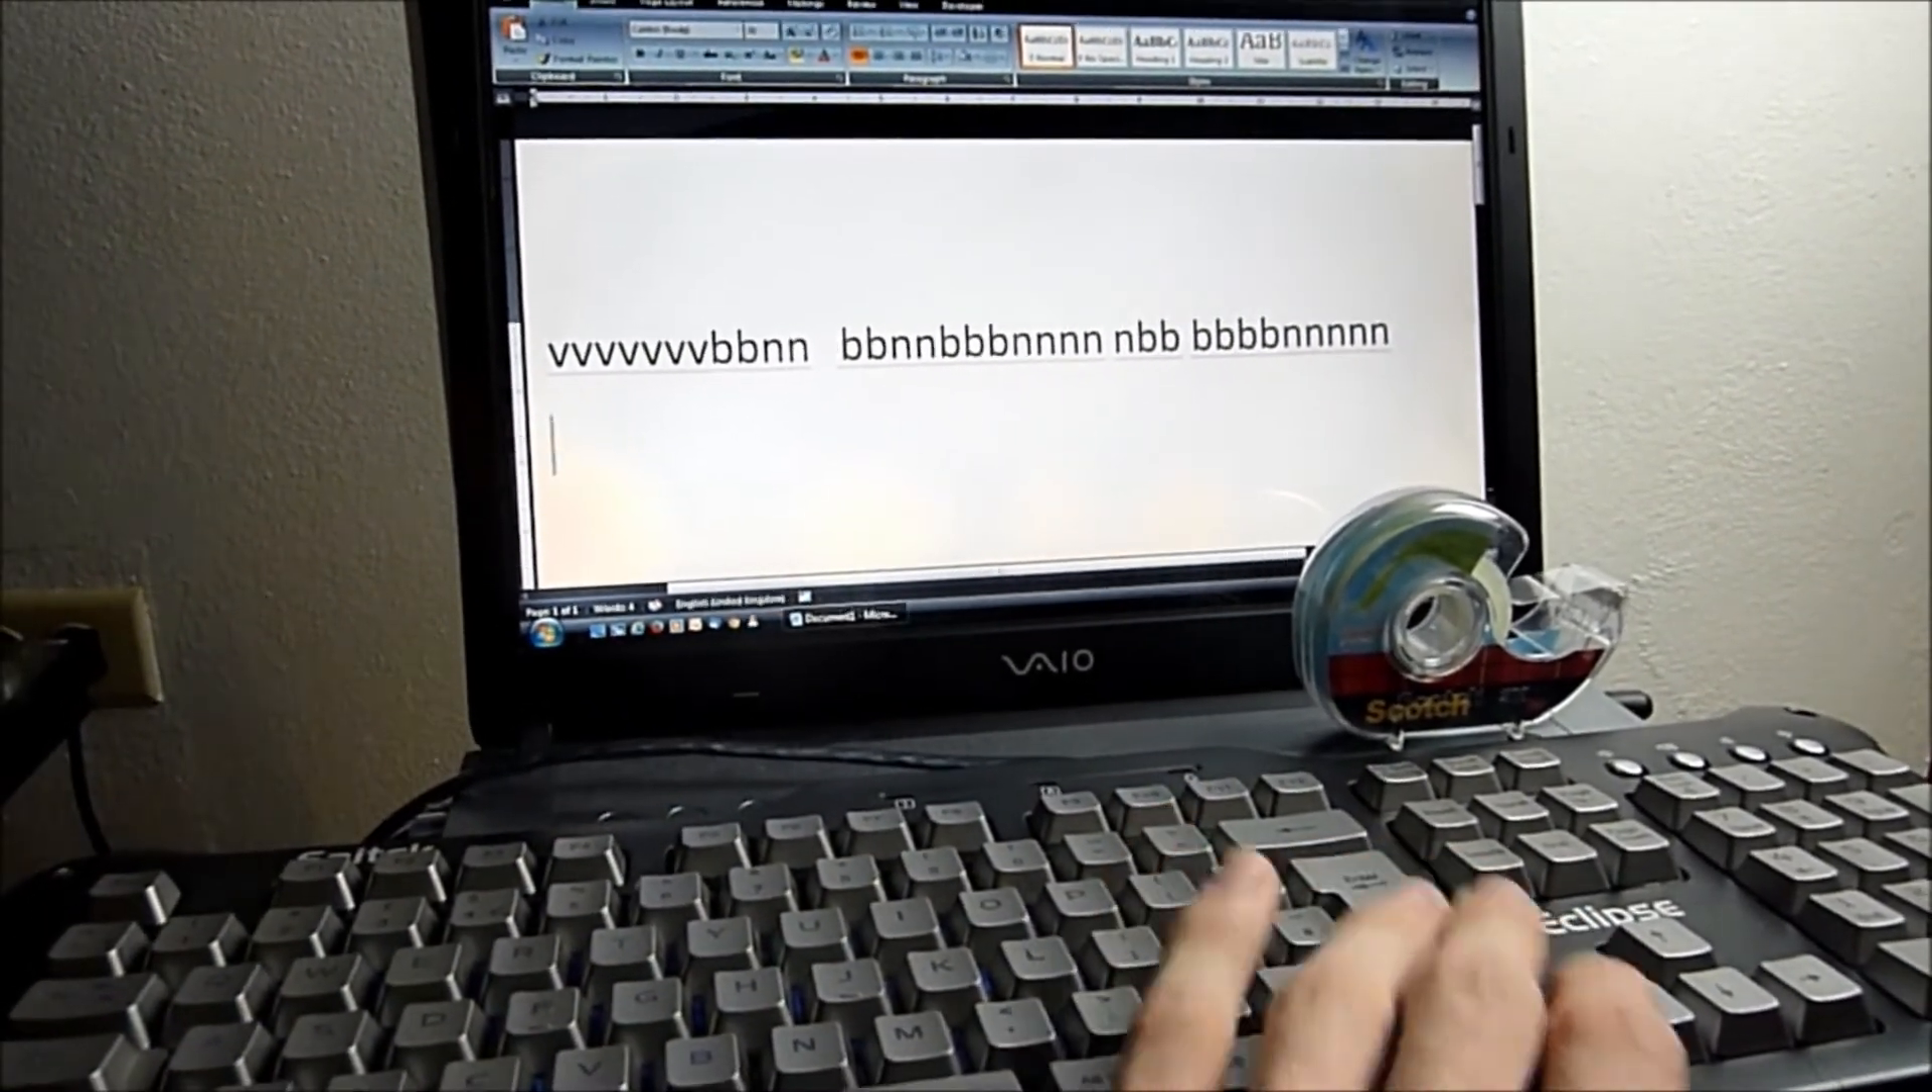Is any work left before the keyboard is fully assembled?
No.